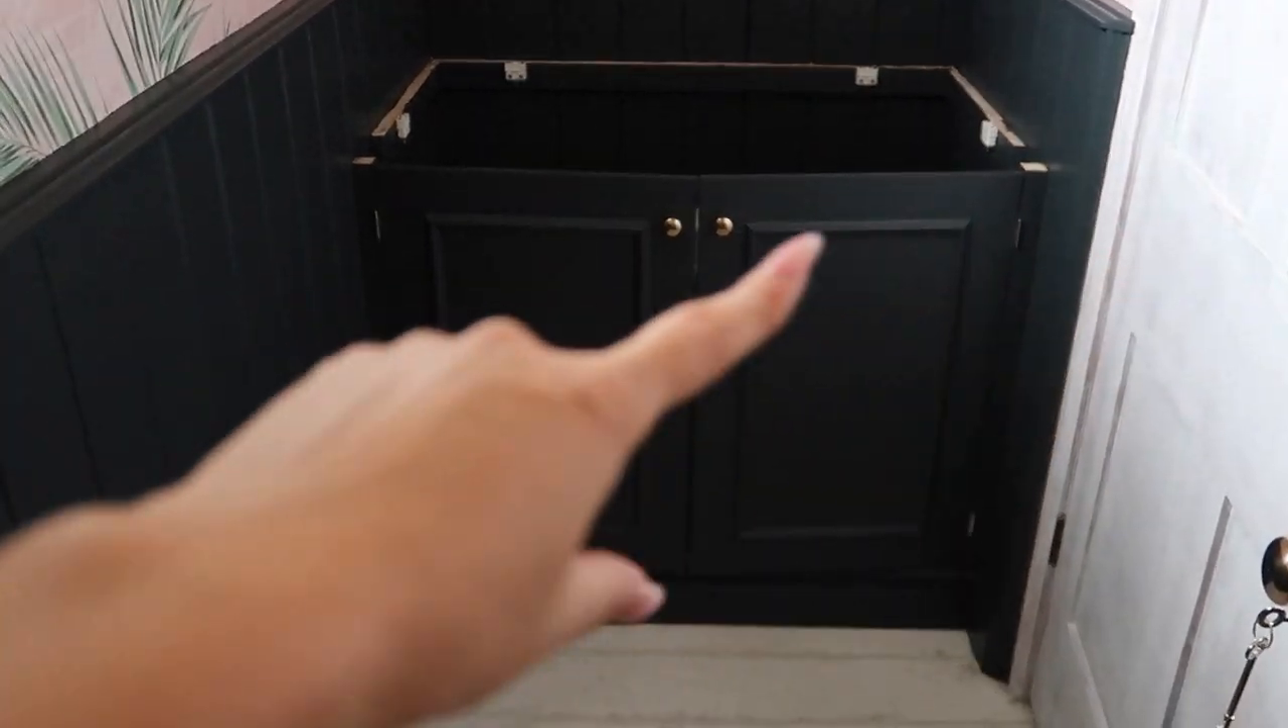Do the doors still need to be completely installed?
No.